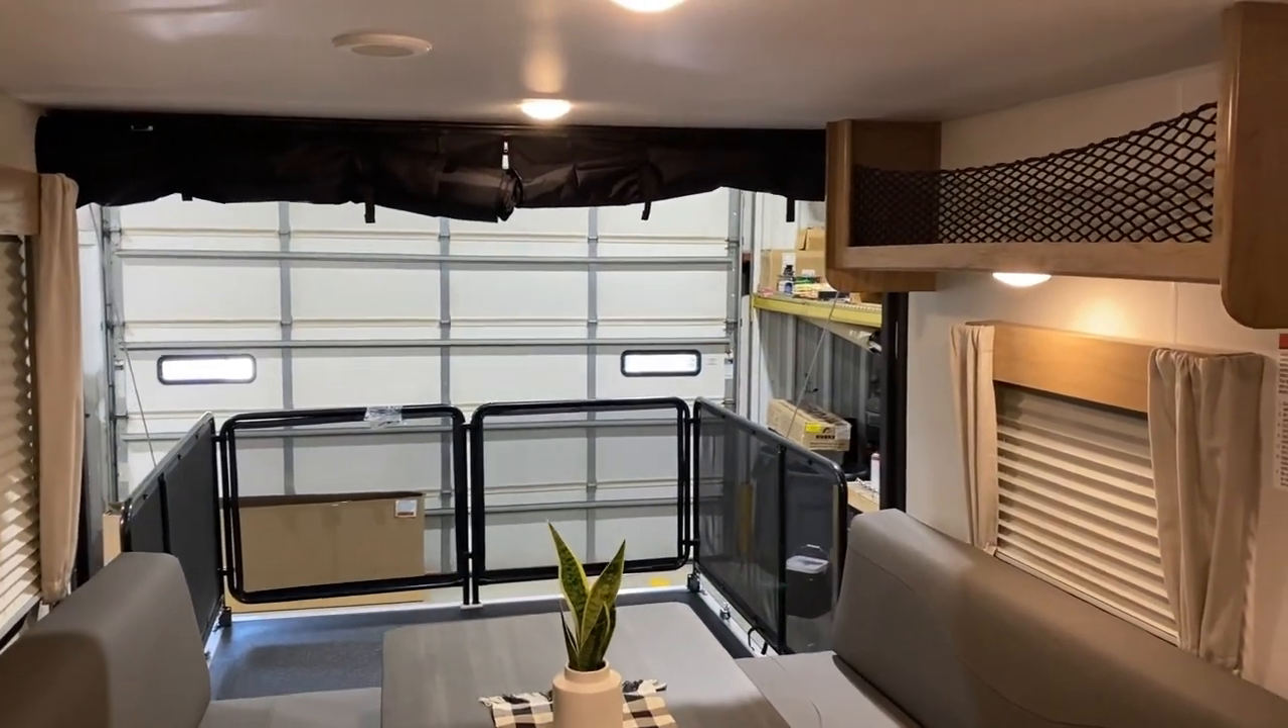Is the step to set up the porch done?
Yes.